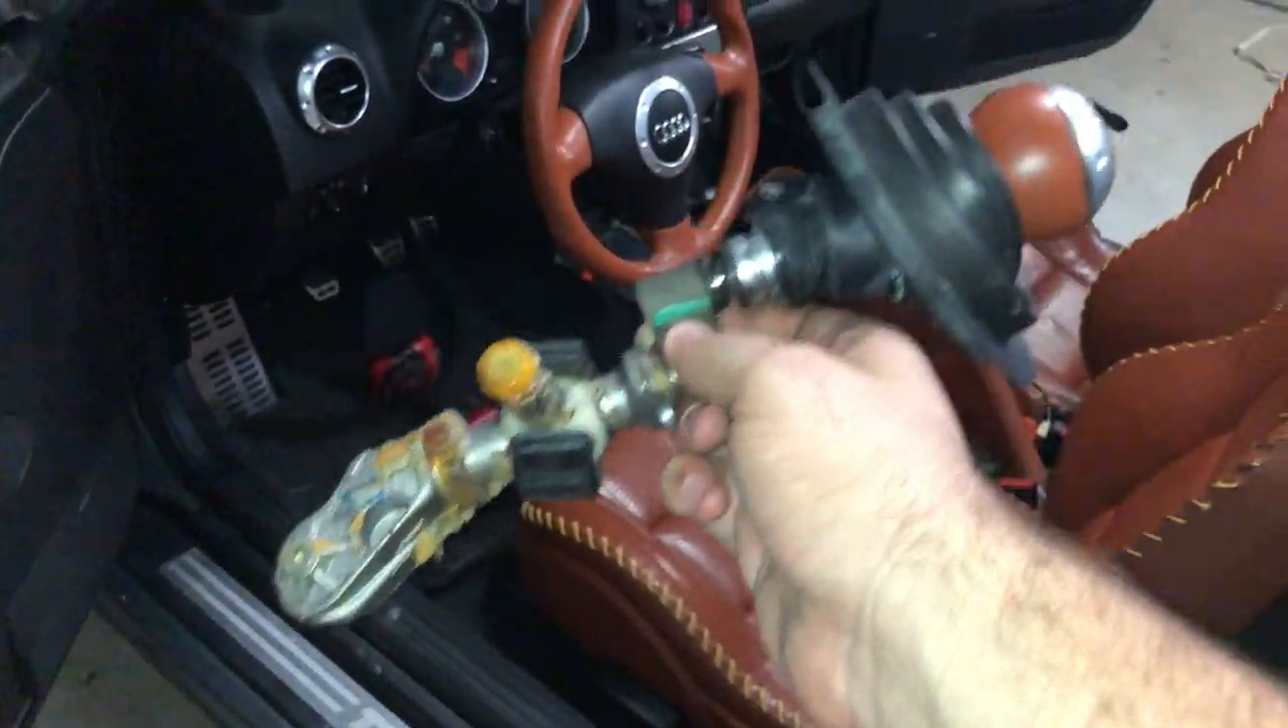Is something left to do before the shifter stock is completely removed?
No.